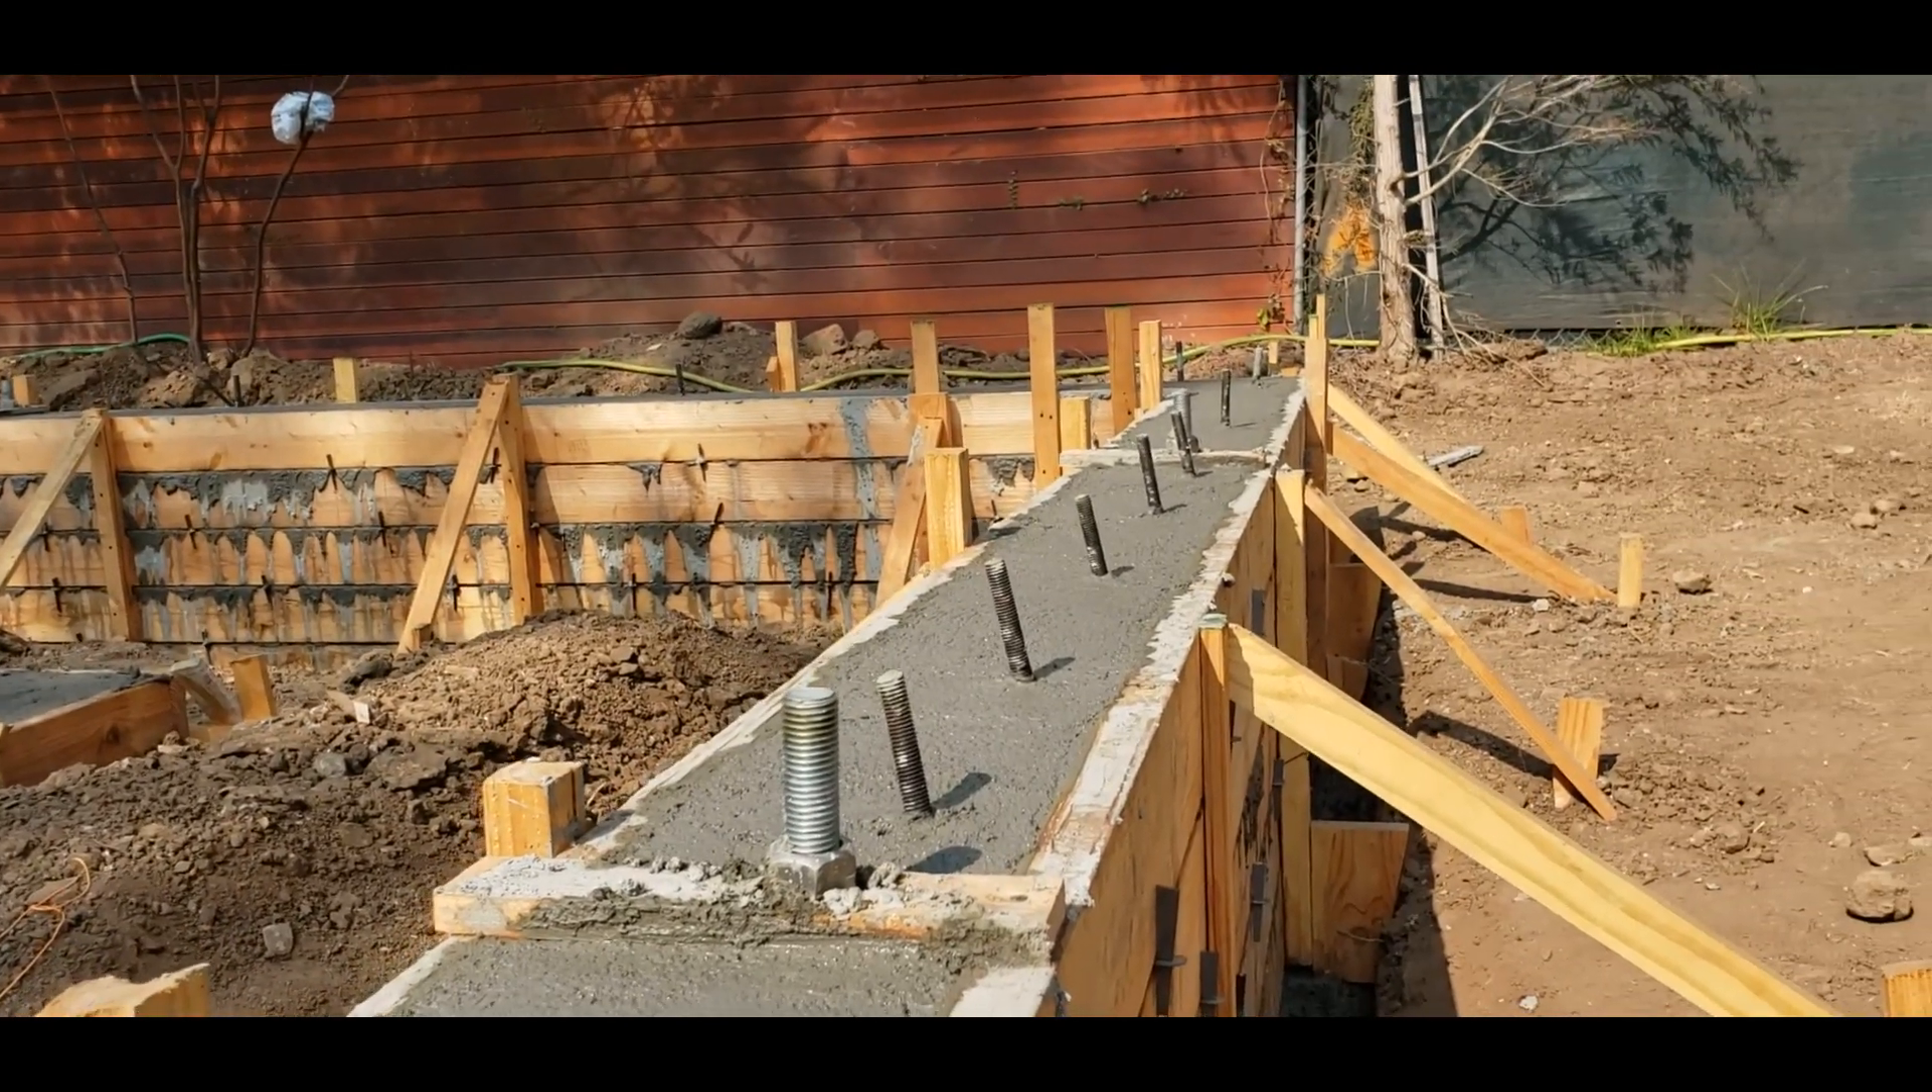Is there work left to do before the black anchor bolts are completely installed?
No.